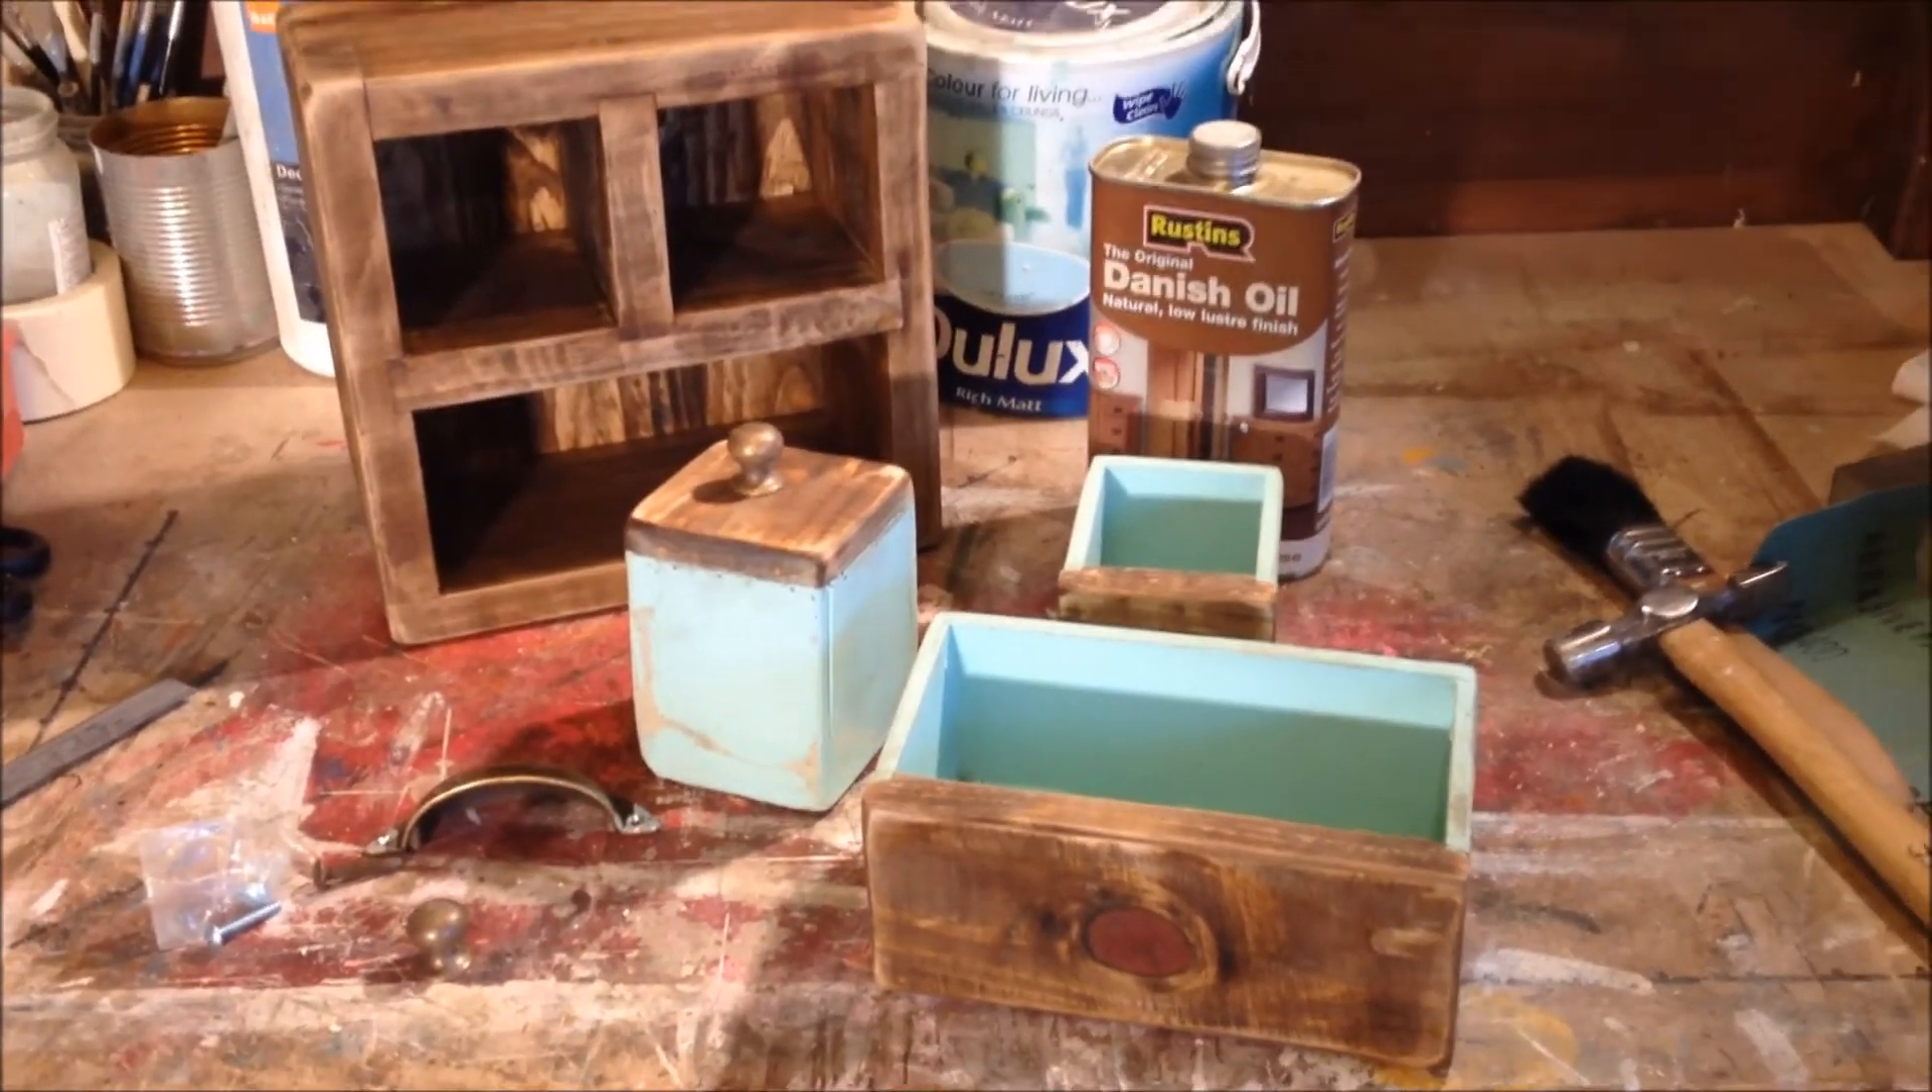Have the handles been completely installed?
No.